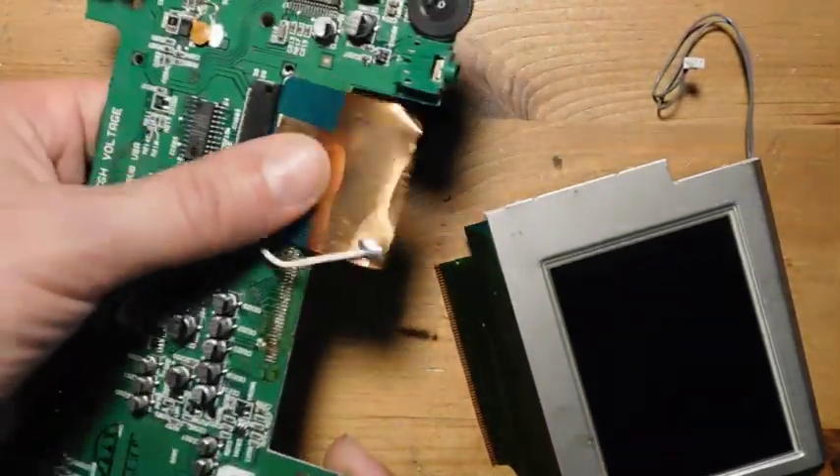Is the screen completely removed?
Yes.